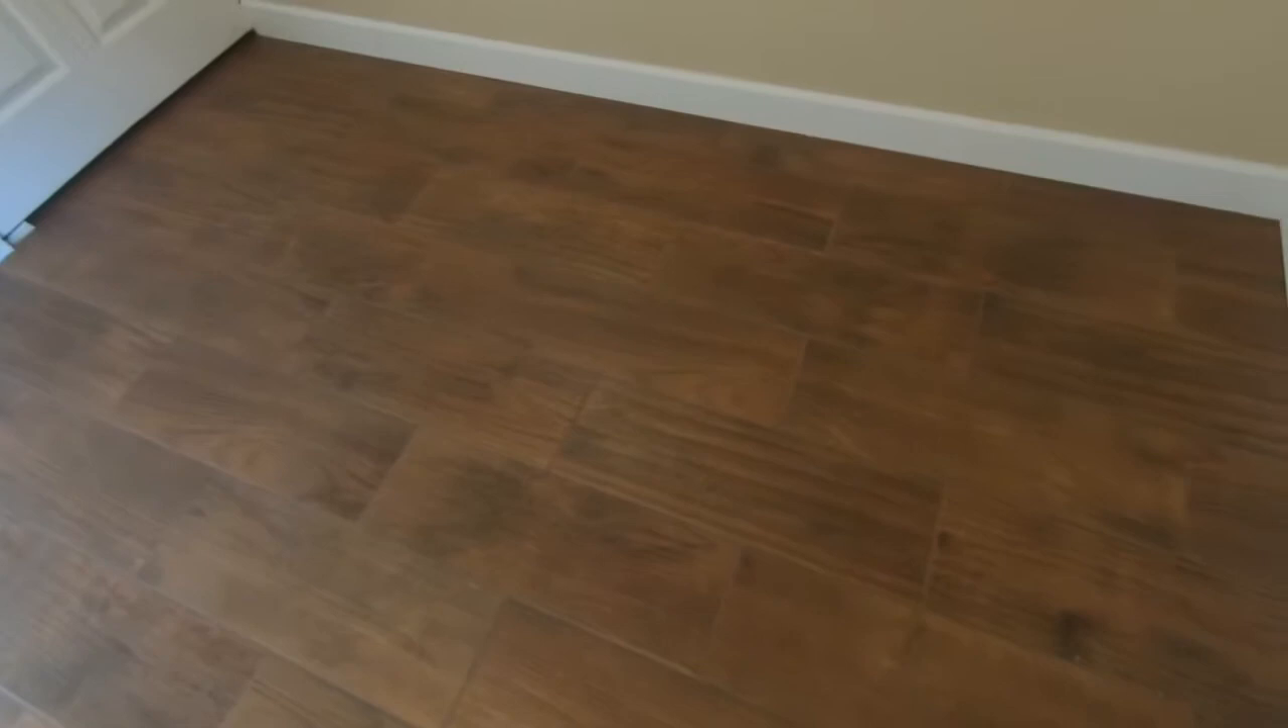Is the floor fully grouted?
Yes.